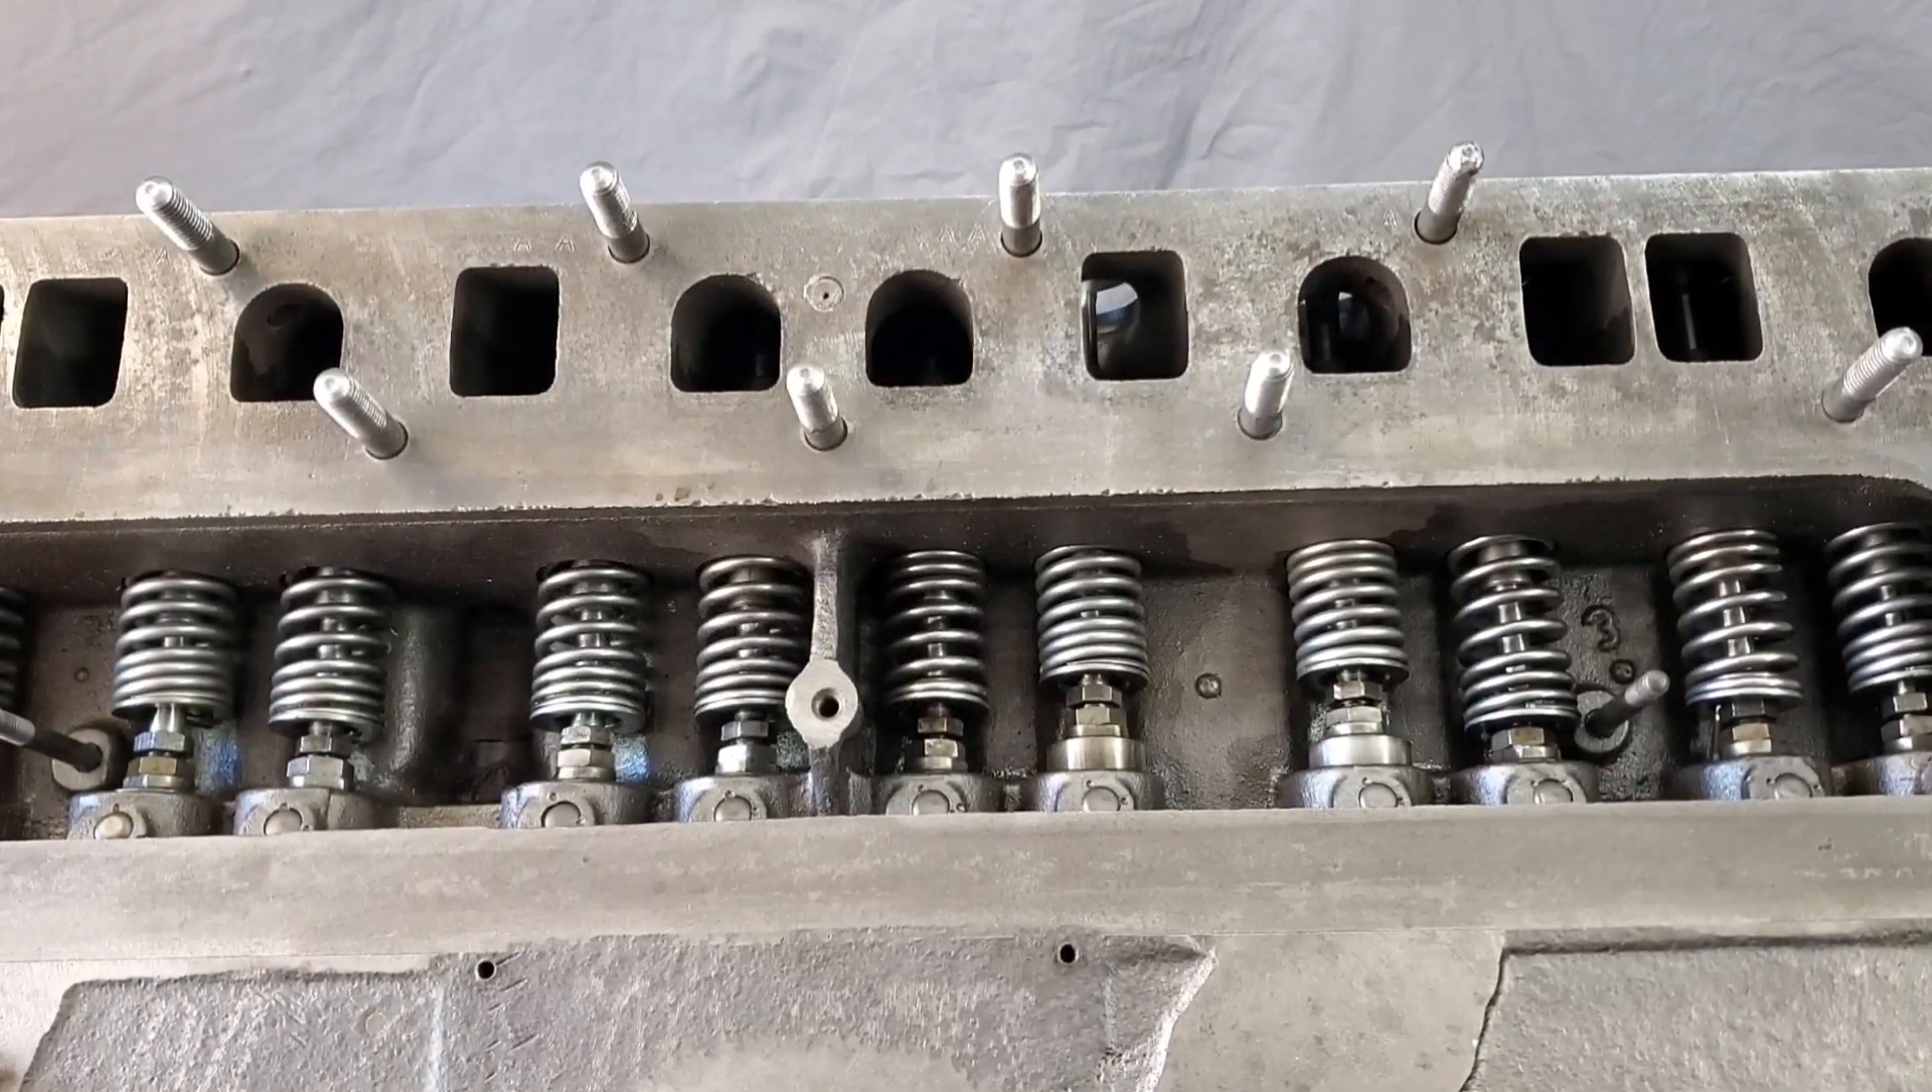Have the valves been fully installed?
Yes.